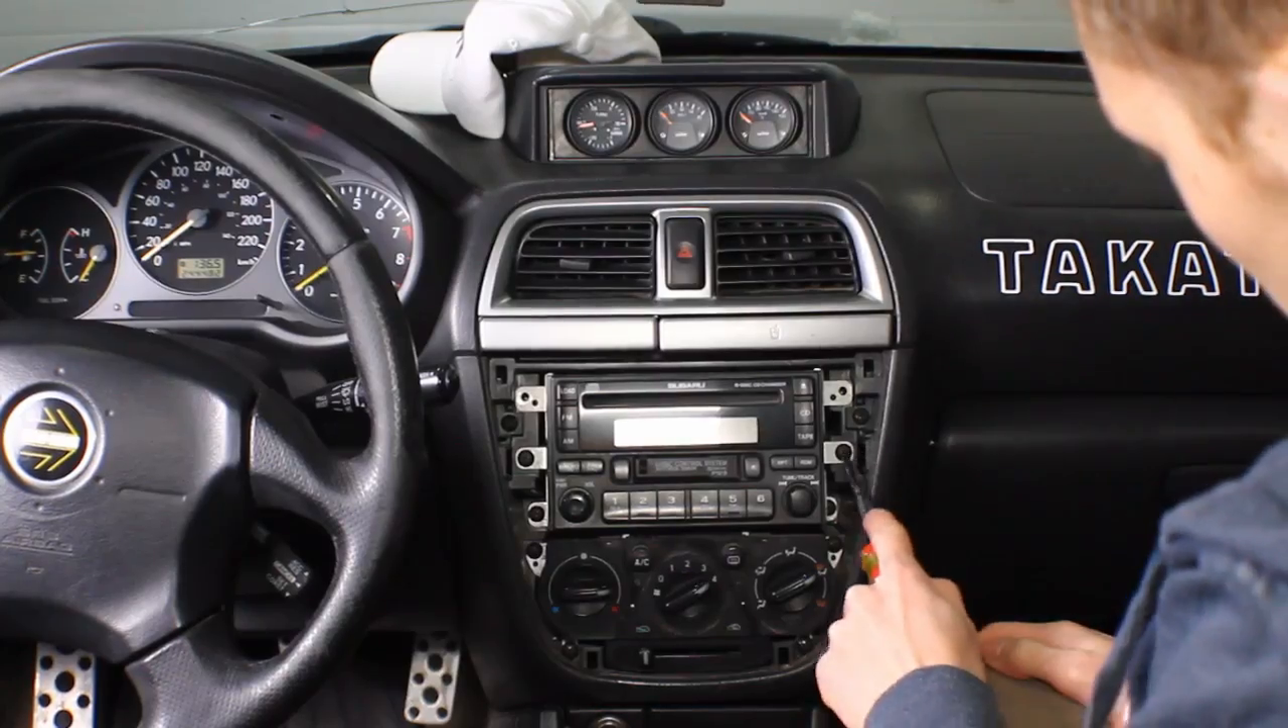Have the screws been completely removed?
No.